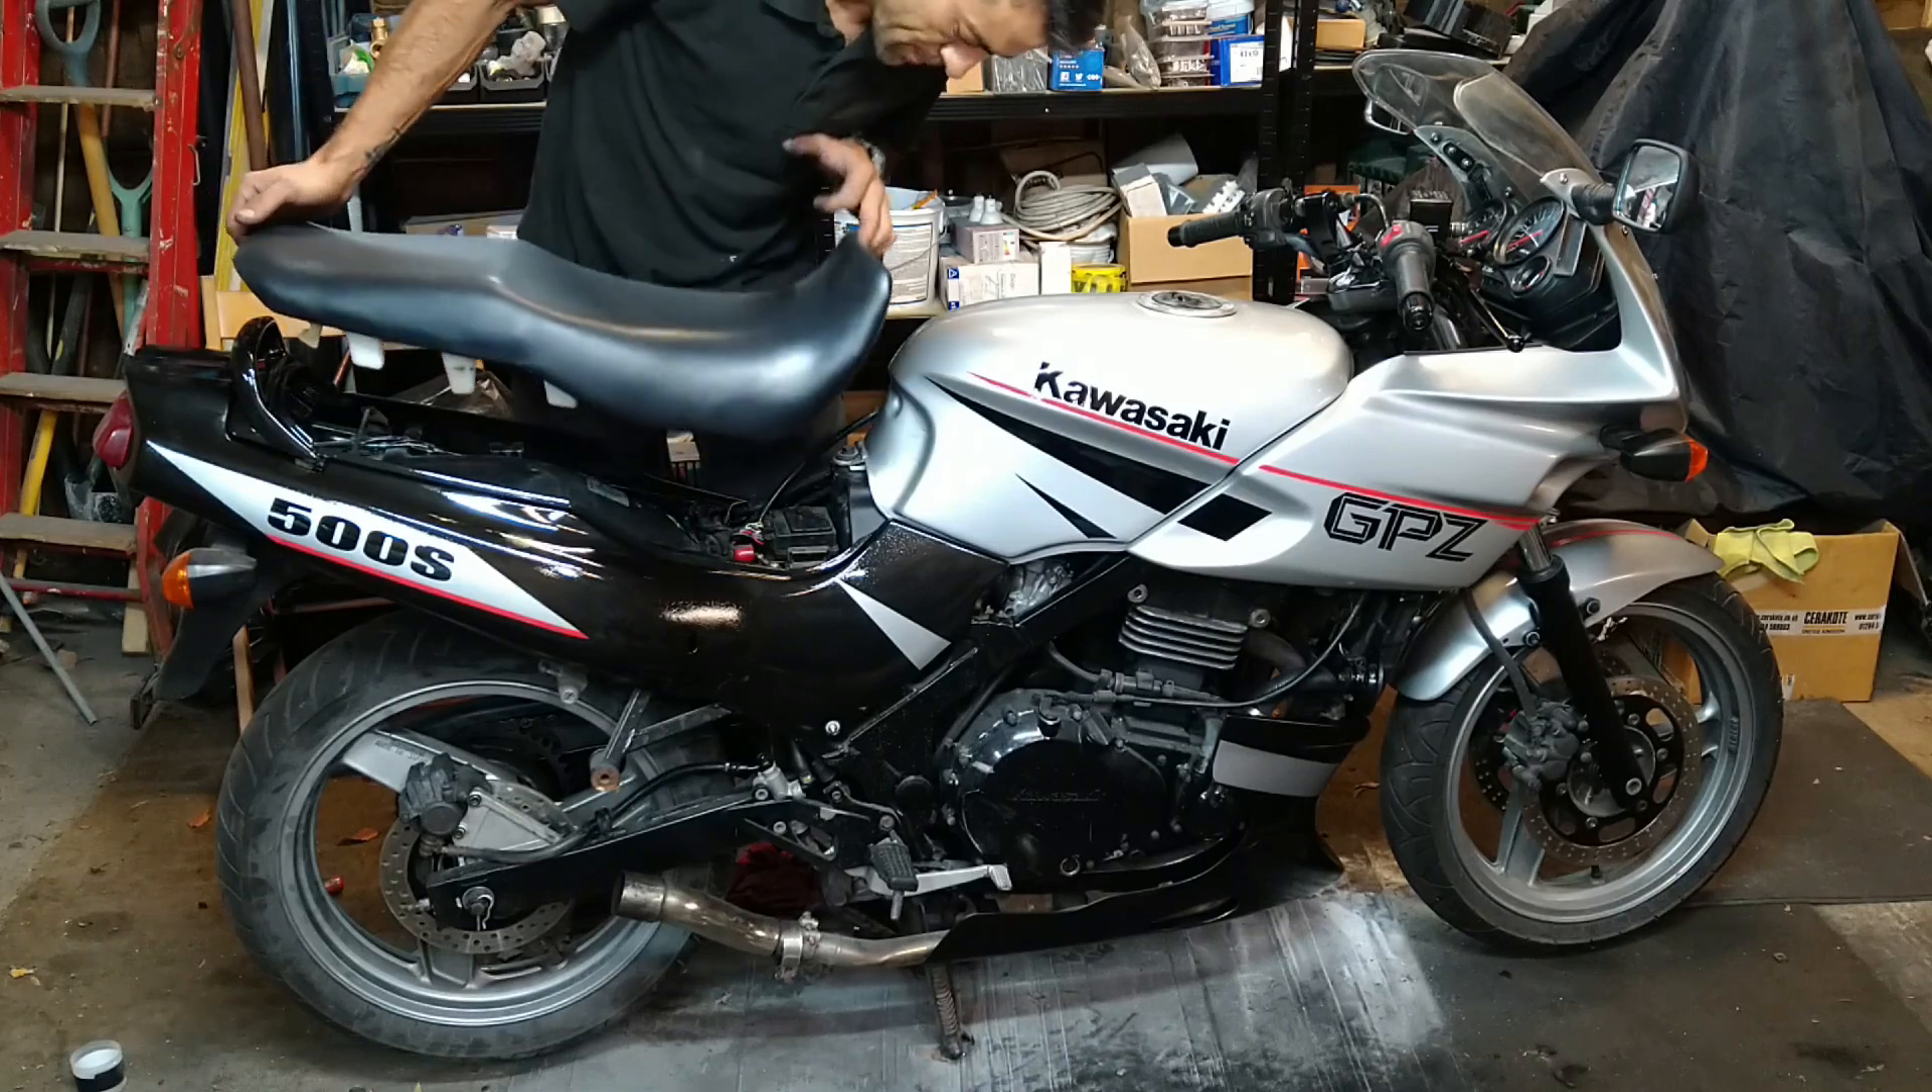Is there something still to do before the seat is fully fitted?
Yes.